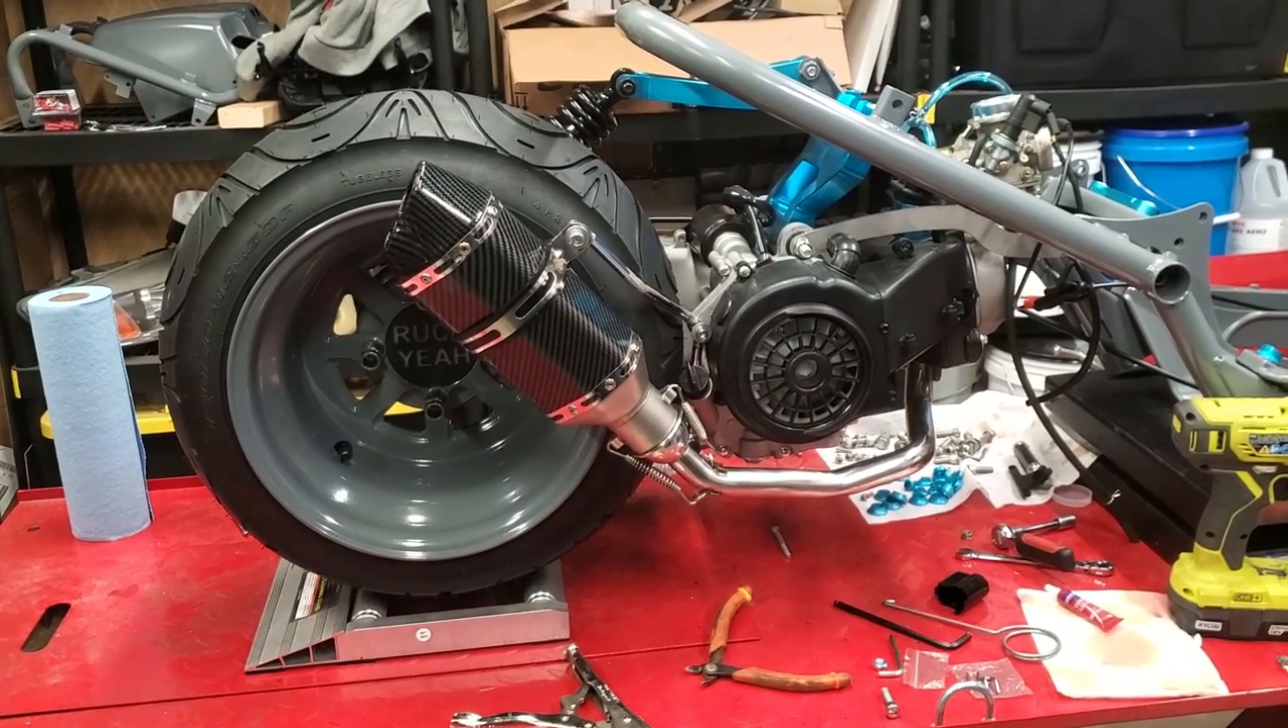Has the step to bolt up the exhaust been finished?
Yes.